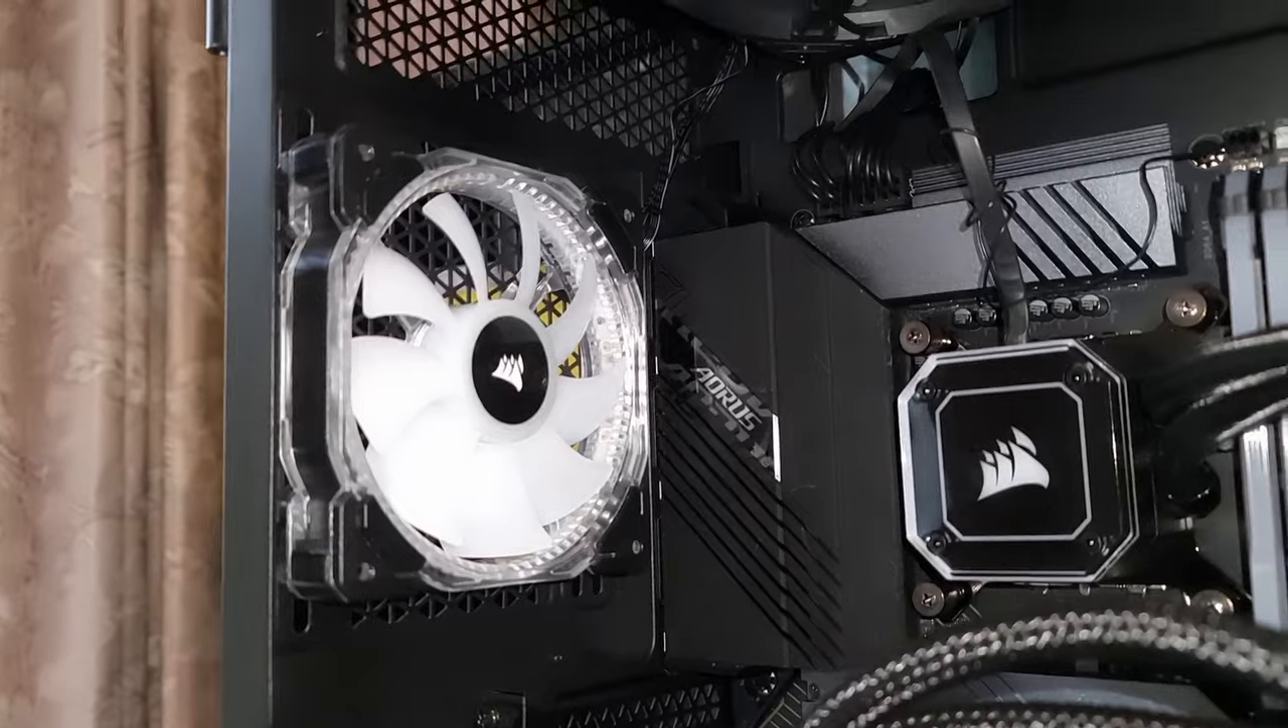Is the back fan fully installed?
Yes.